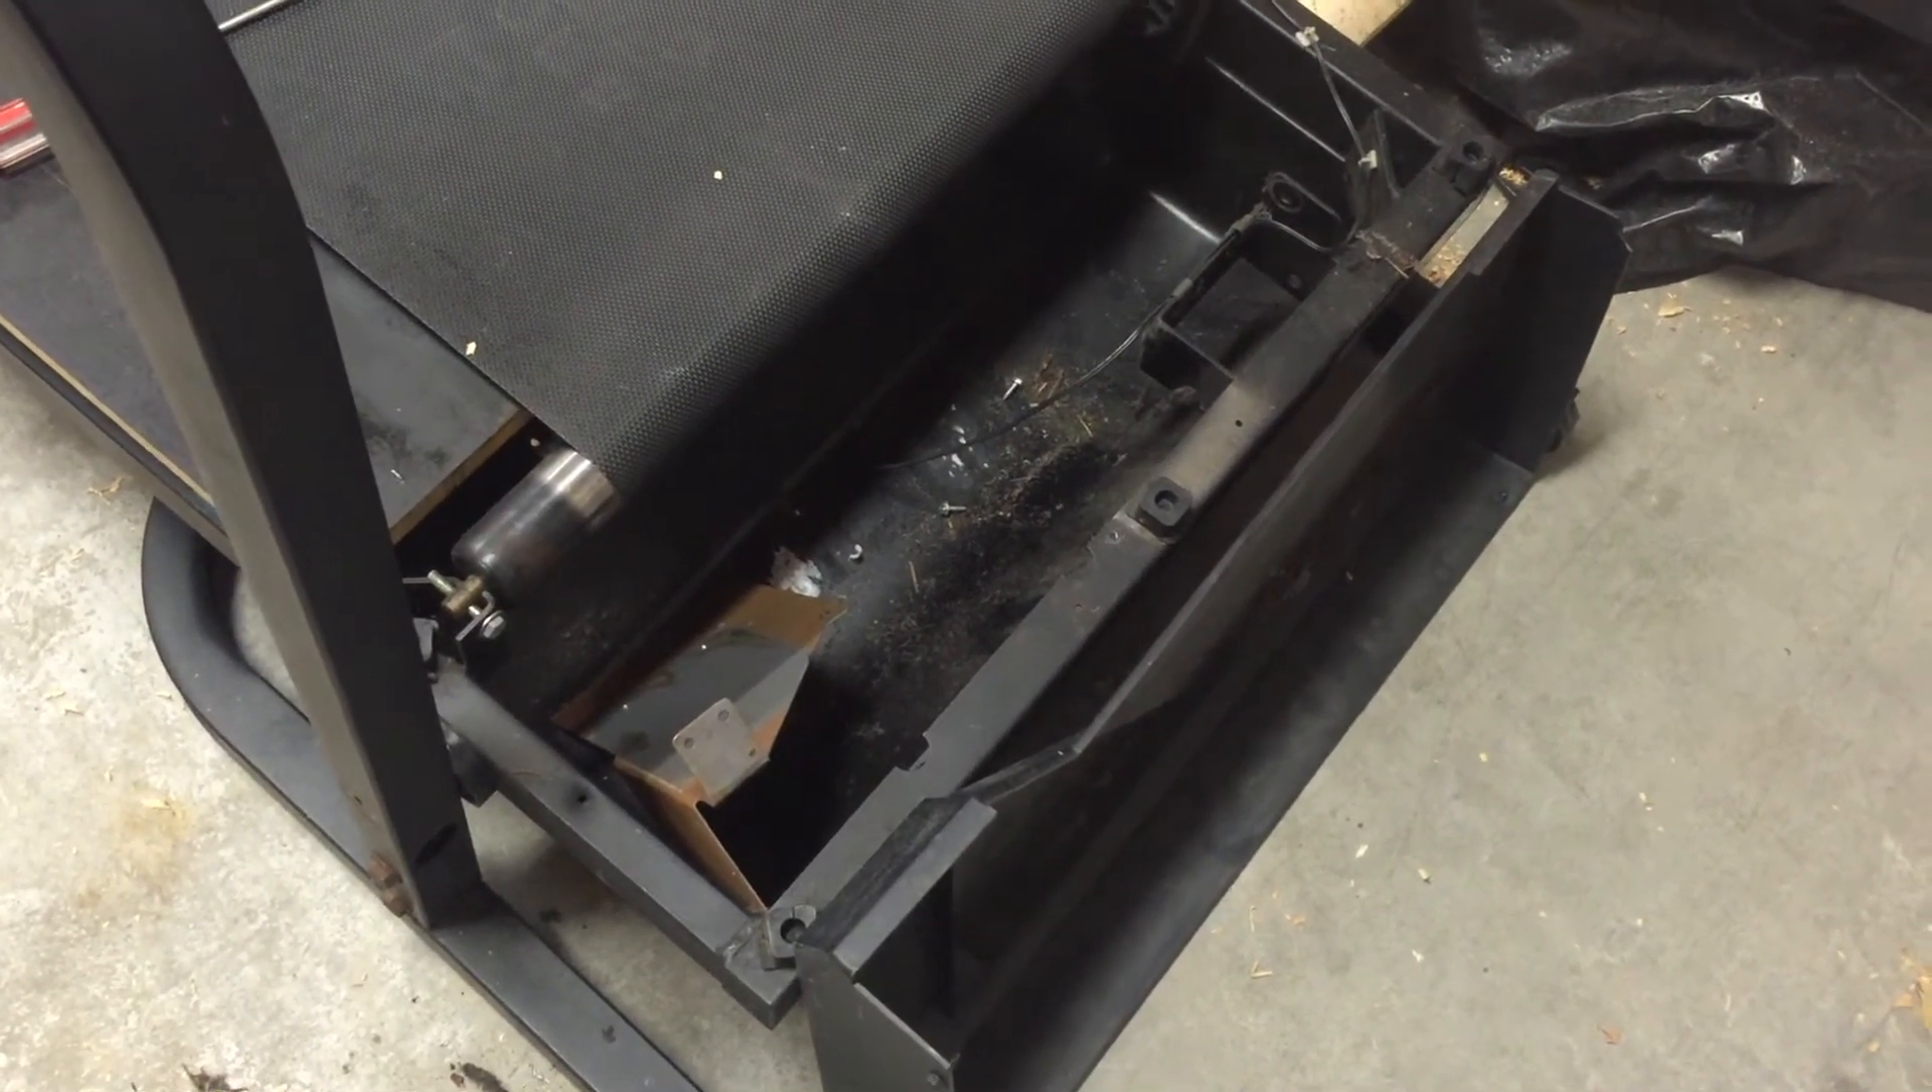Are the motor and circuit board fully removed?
Yes.